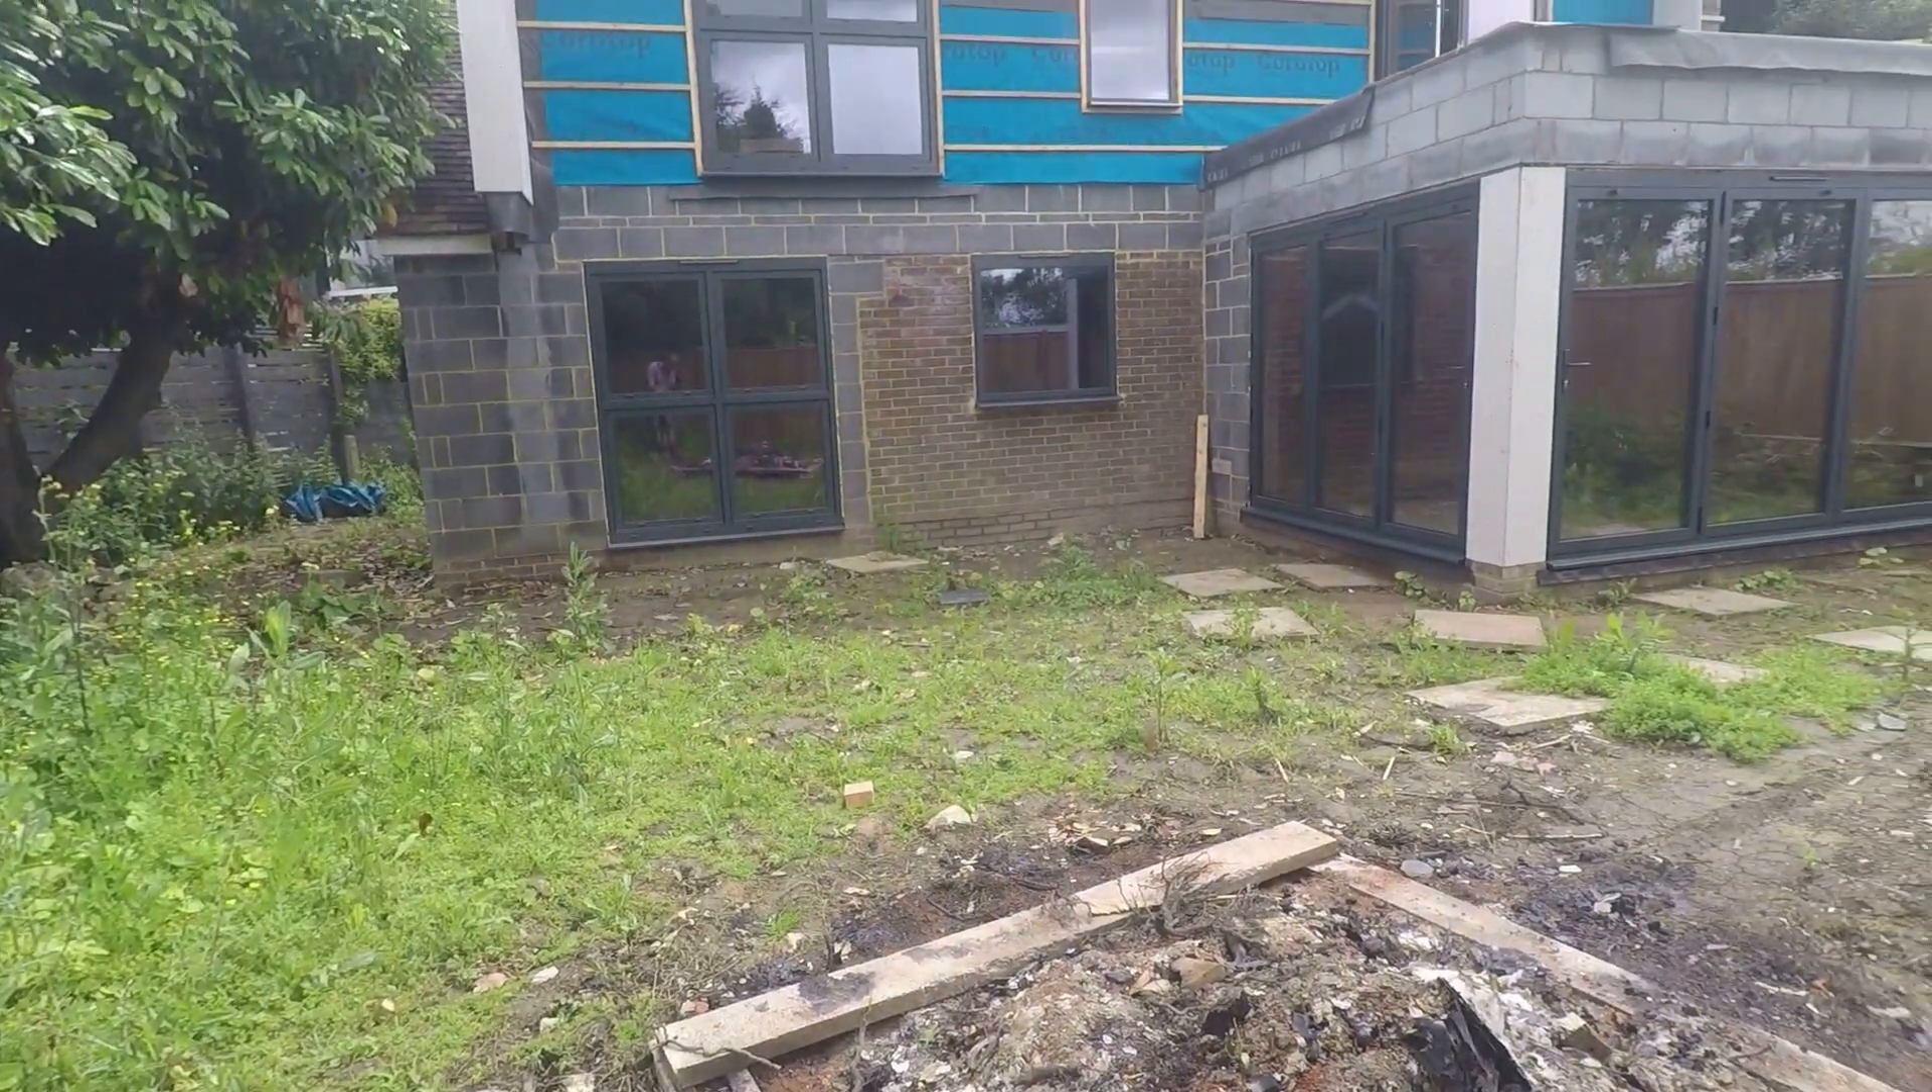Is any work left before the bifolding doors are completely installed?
No.